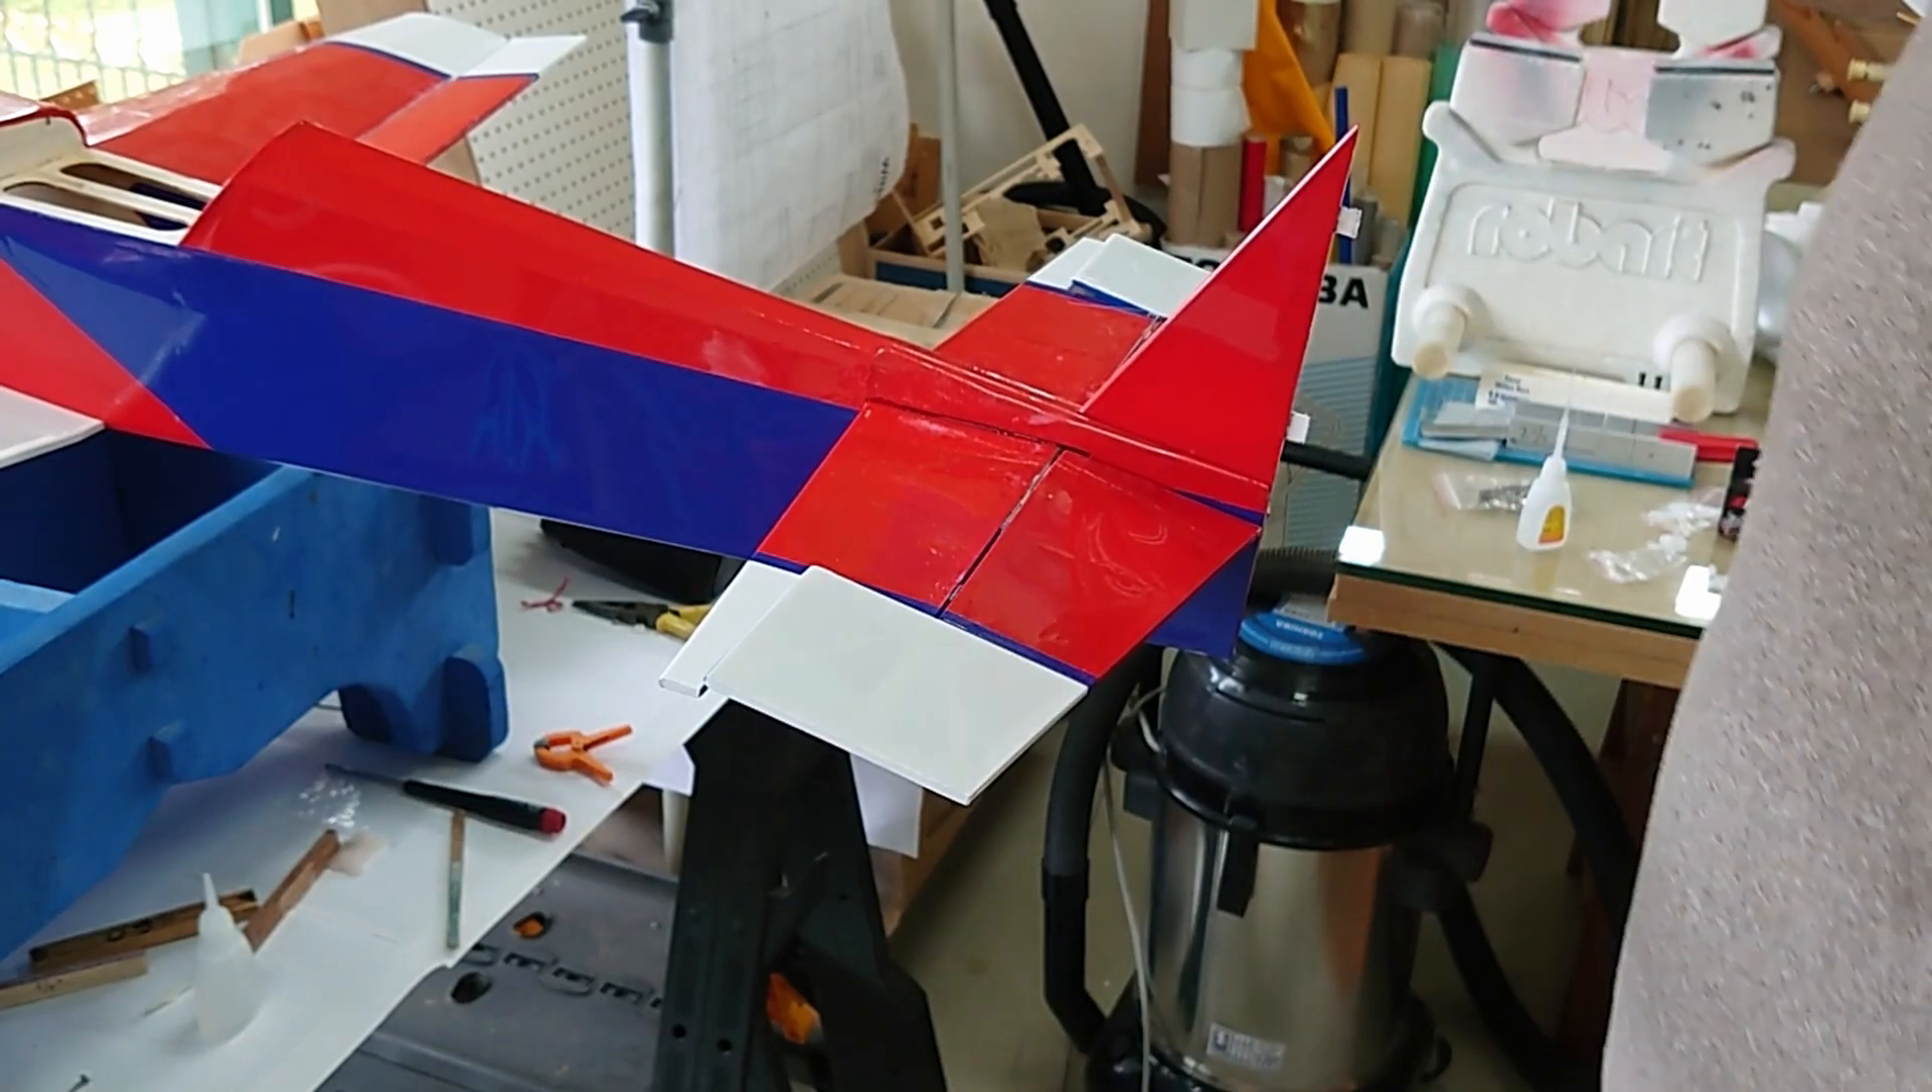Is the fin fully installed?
Yes.